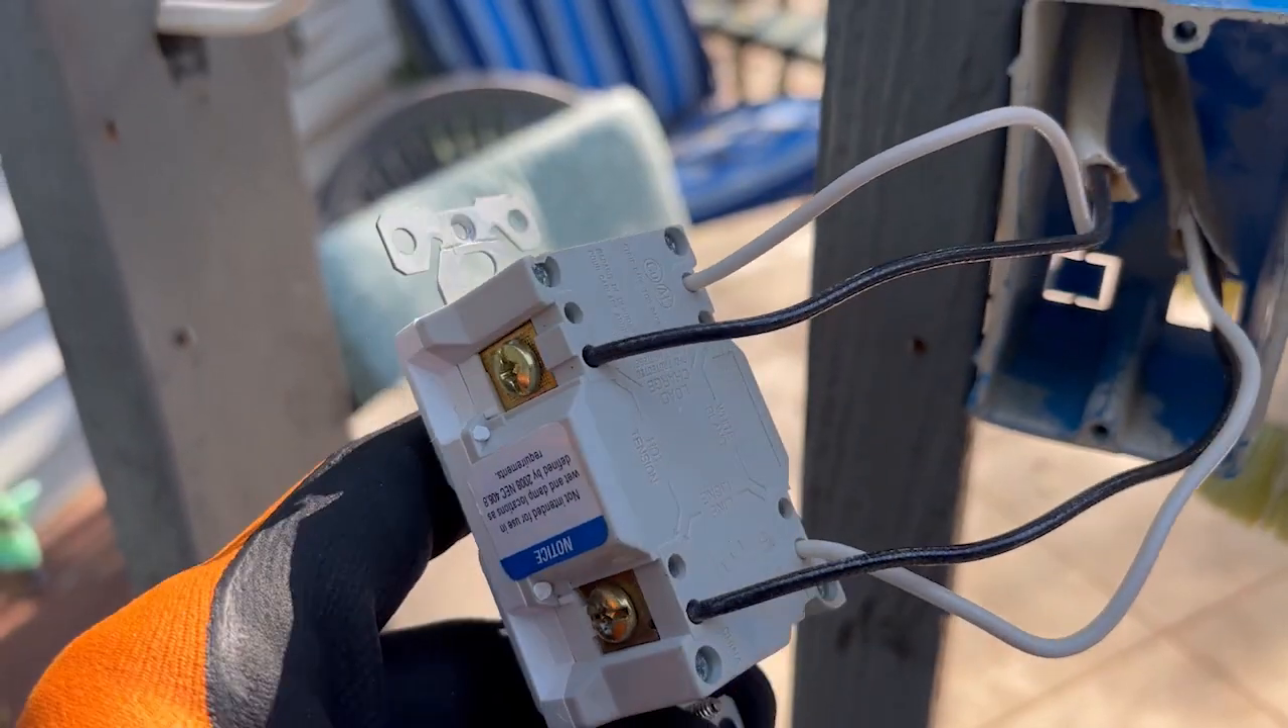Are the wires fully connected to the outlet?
Yes.